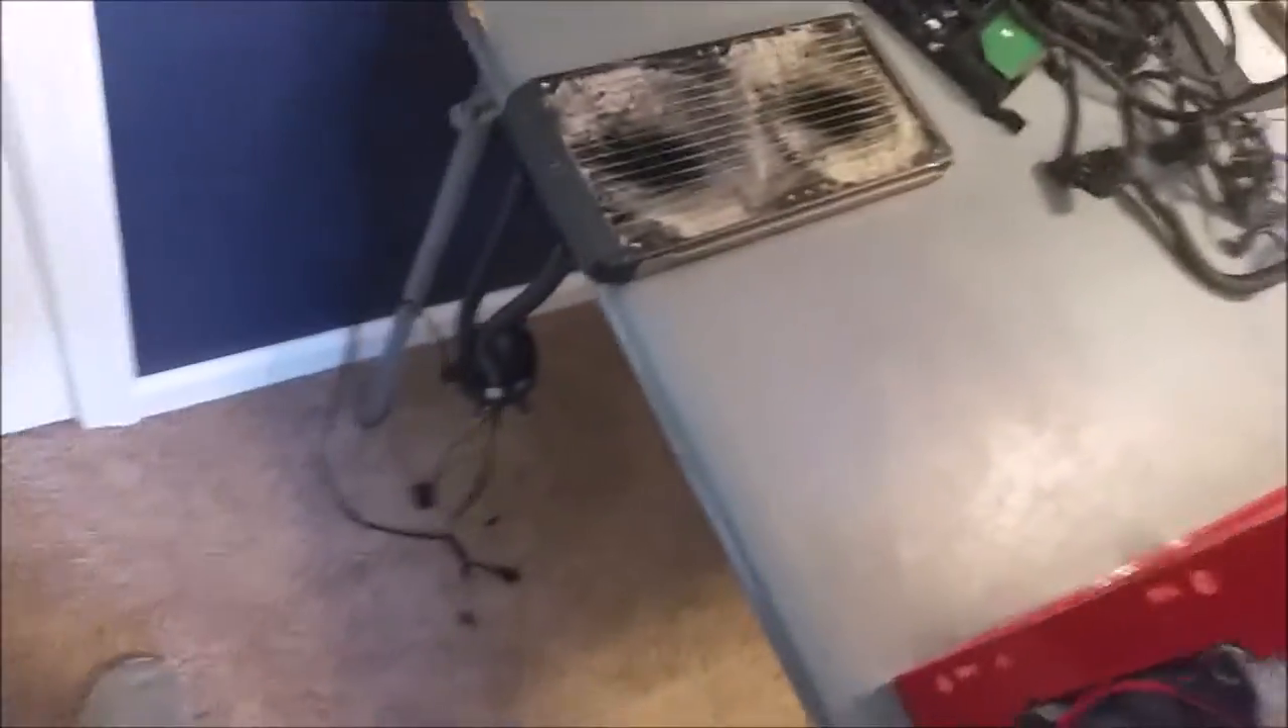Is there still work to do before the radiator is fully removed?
No.